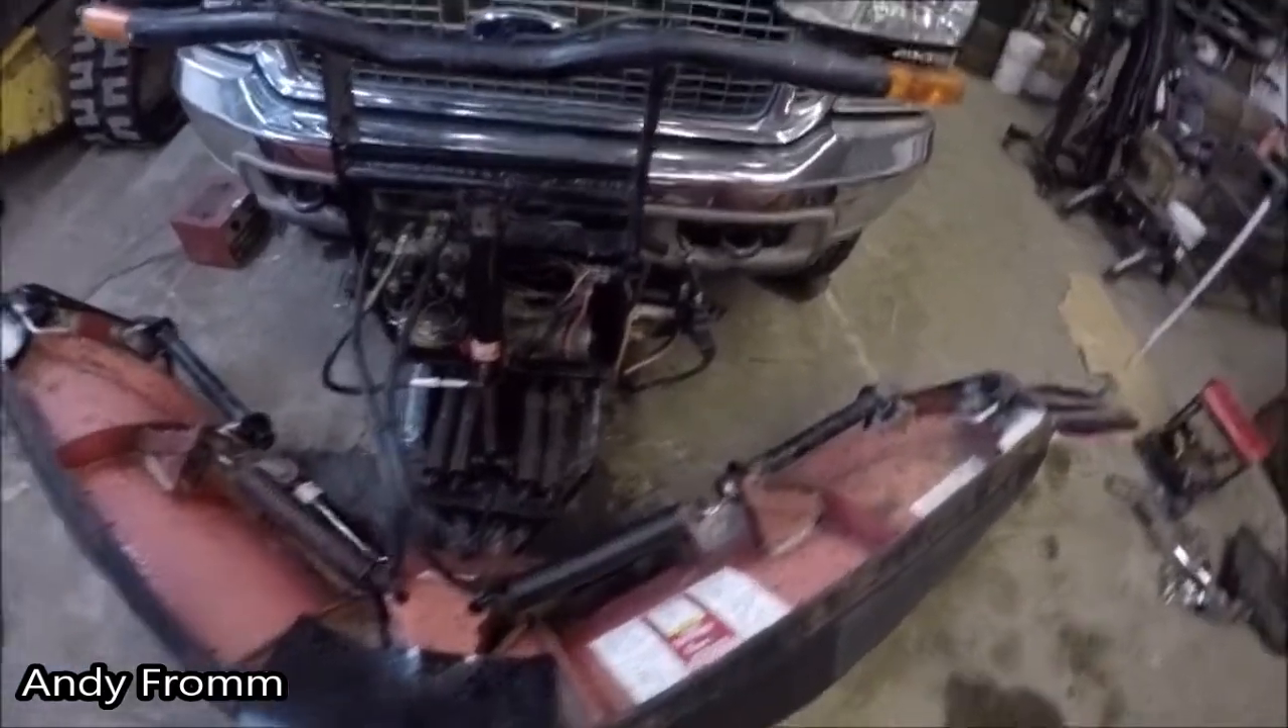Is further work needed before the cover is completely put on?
Yes.